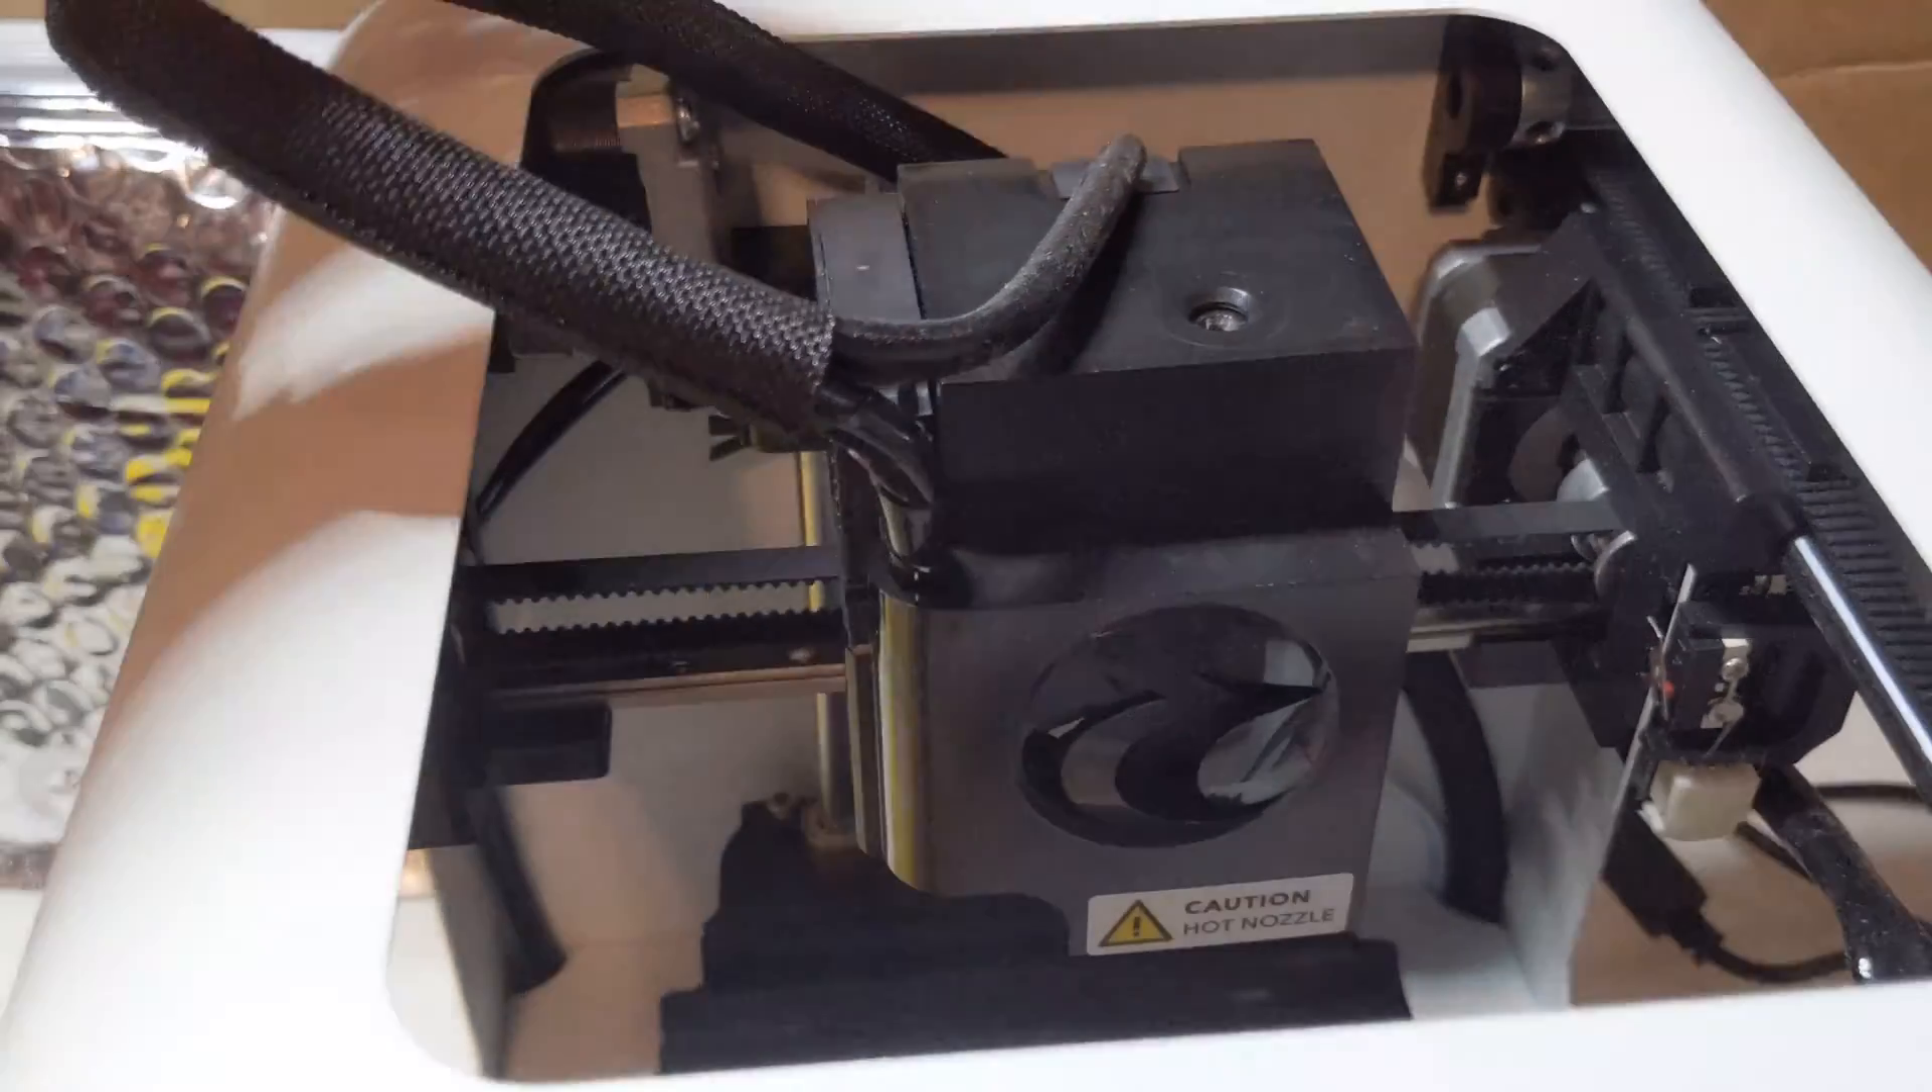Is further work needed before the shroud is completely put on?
No.